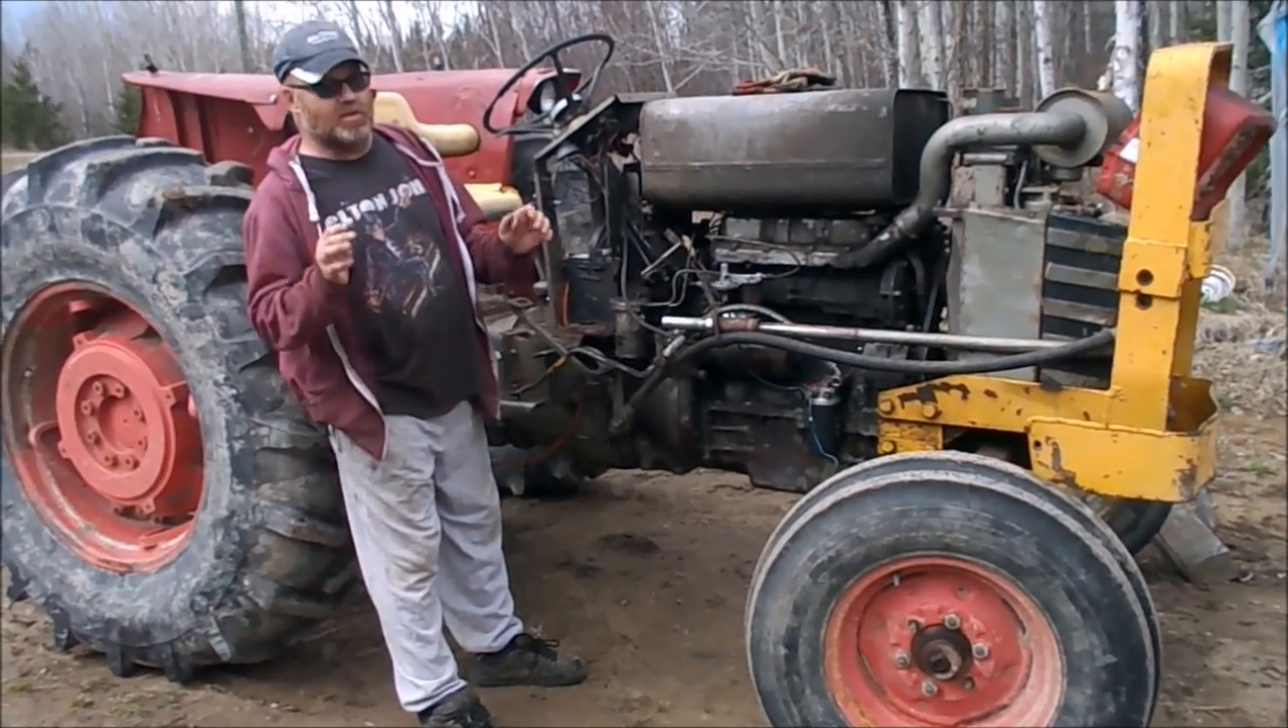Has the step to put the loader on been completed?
No.